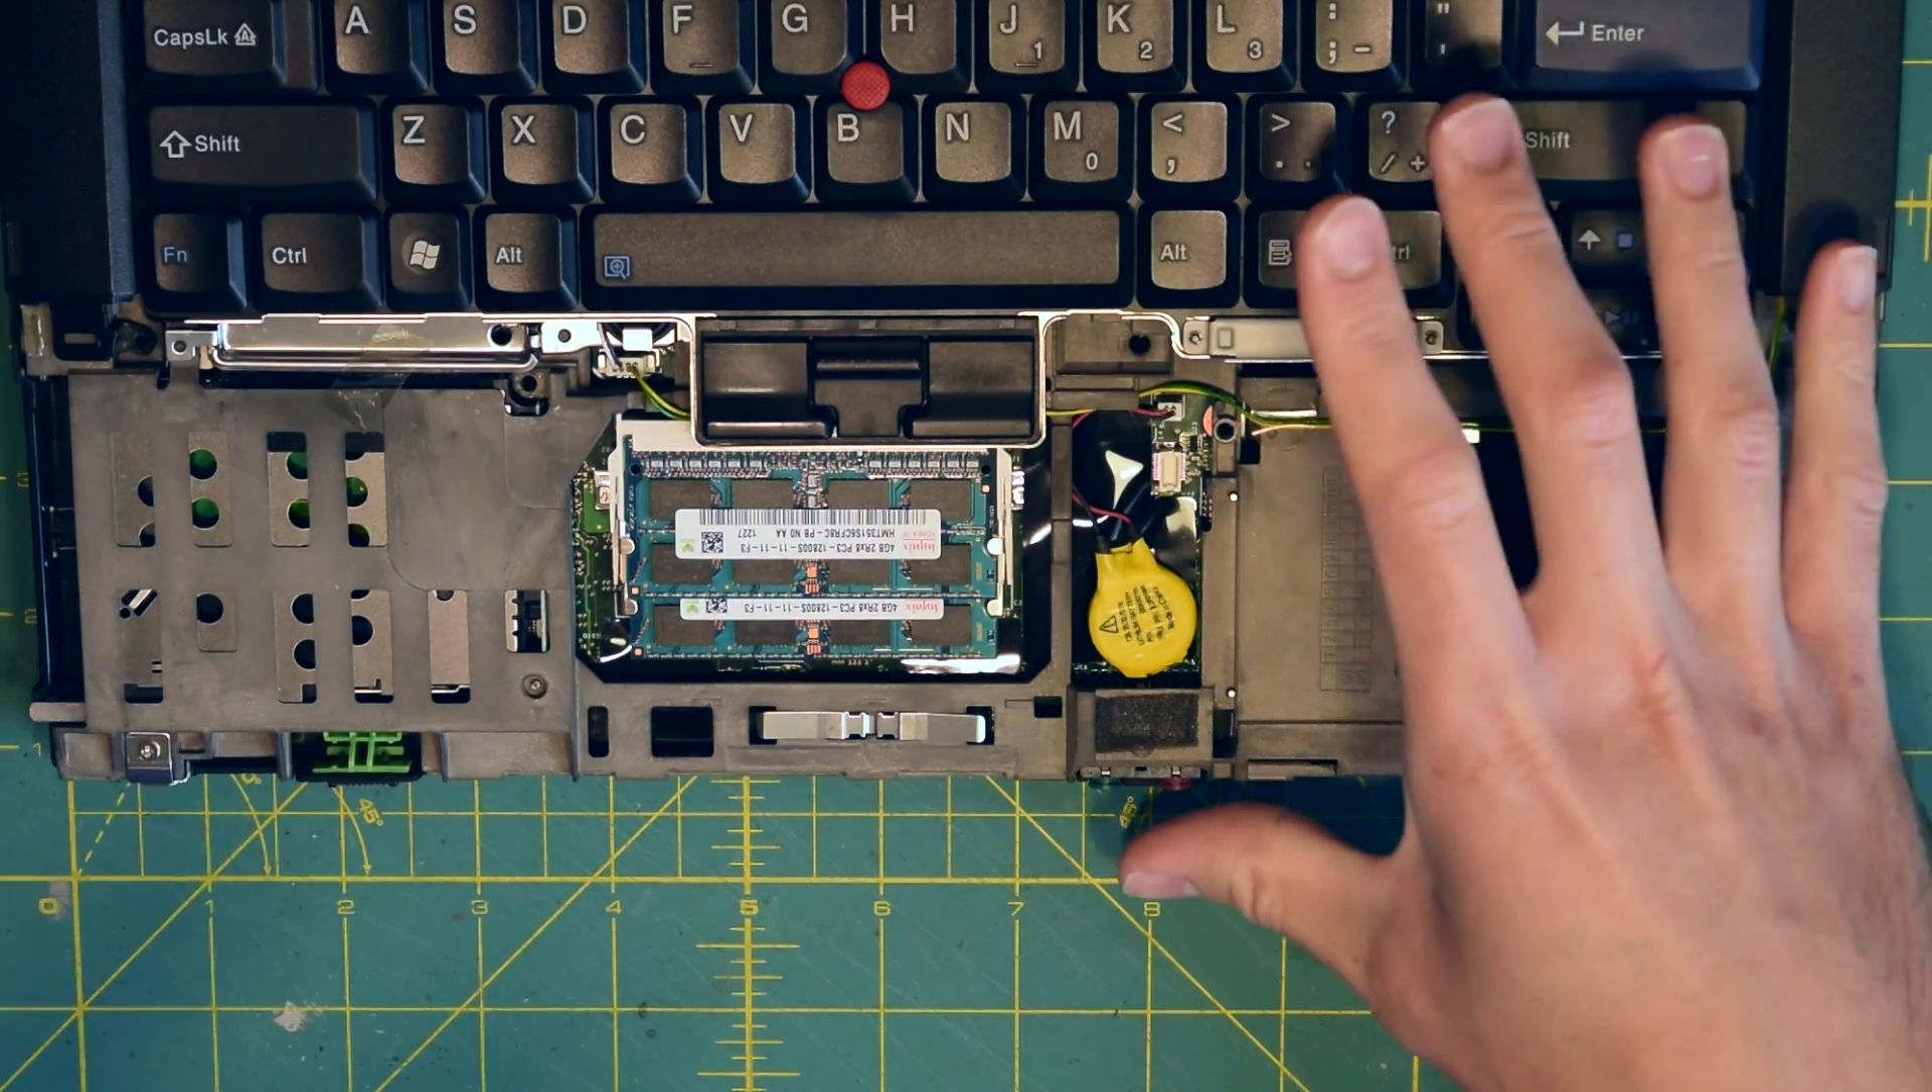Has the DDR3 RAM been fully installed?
Yes.